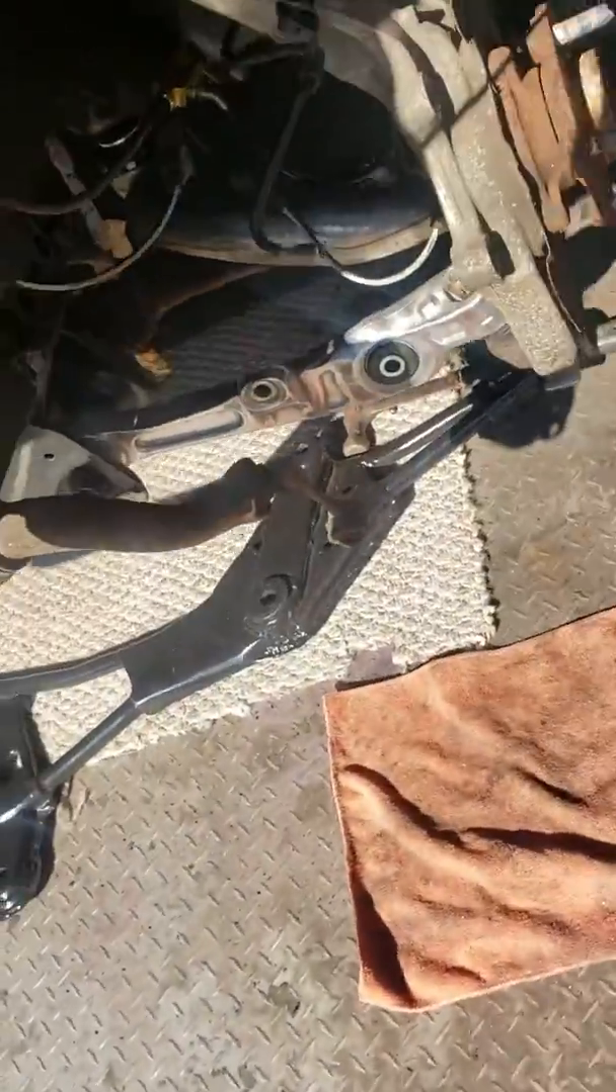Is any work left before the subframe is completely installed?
Yes.